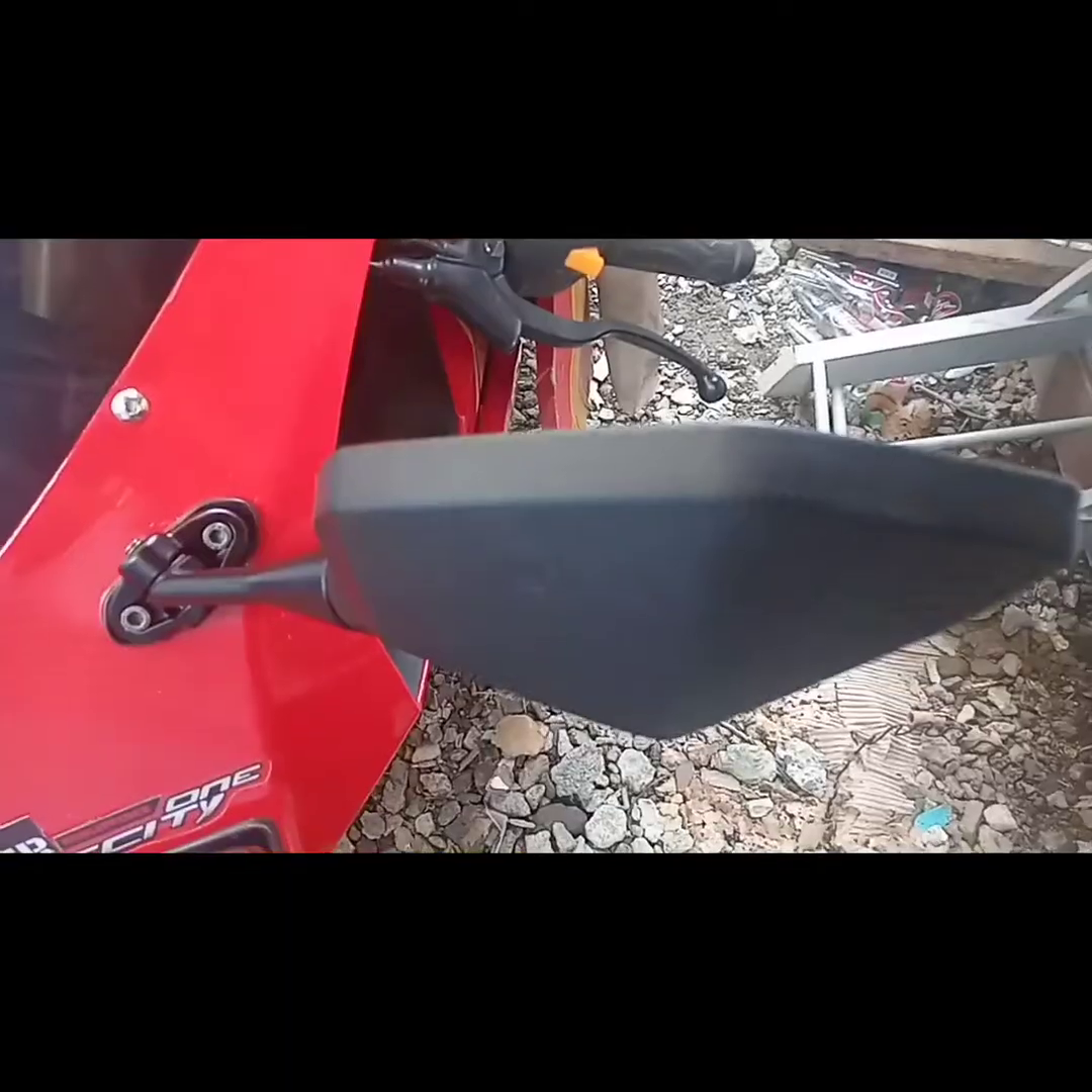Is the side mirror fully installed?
Yes.